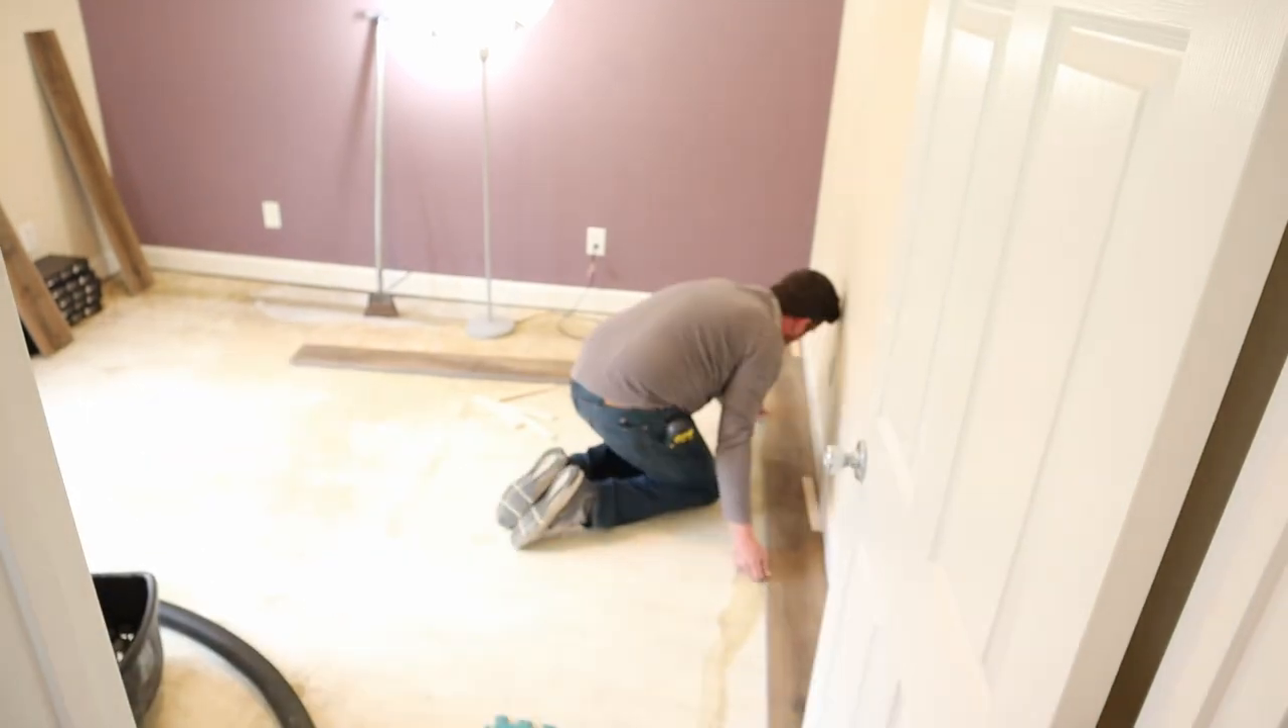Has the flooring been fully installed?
No.